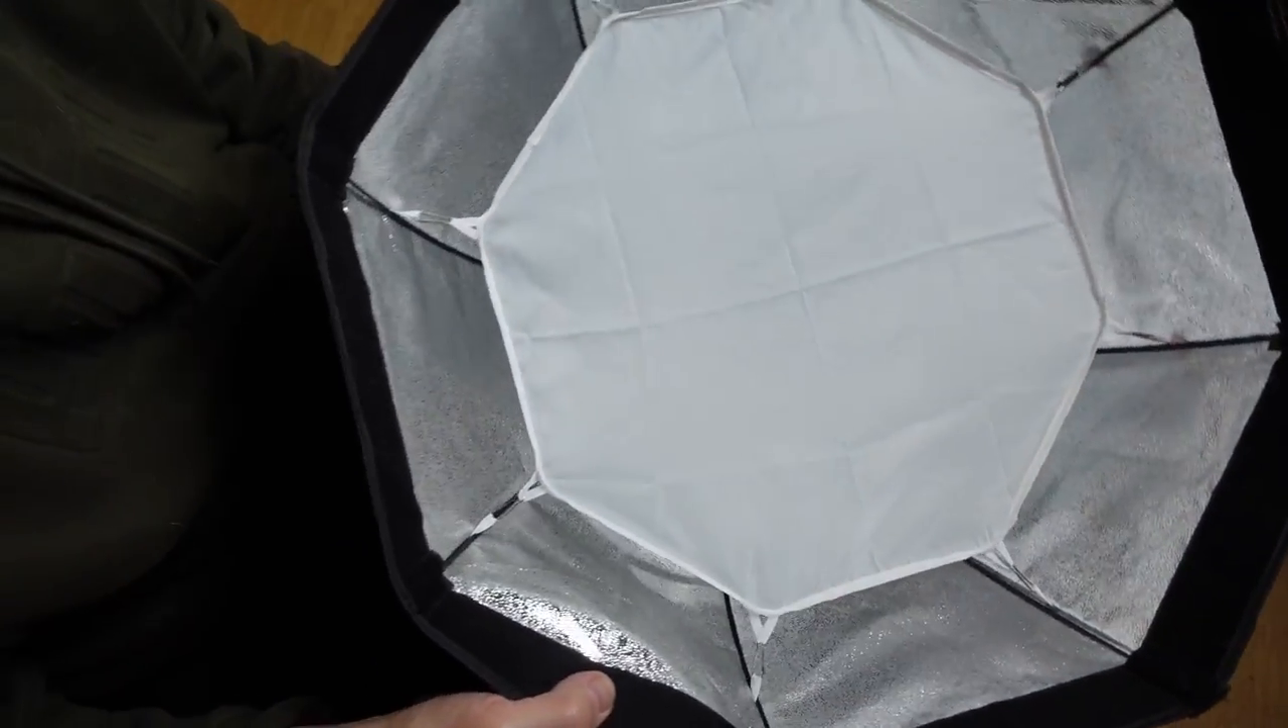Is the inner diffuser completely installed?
Yes.